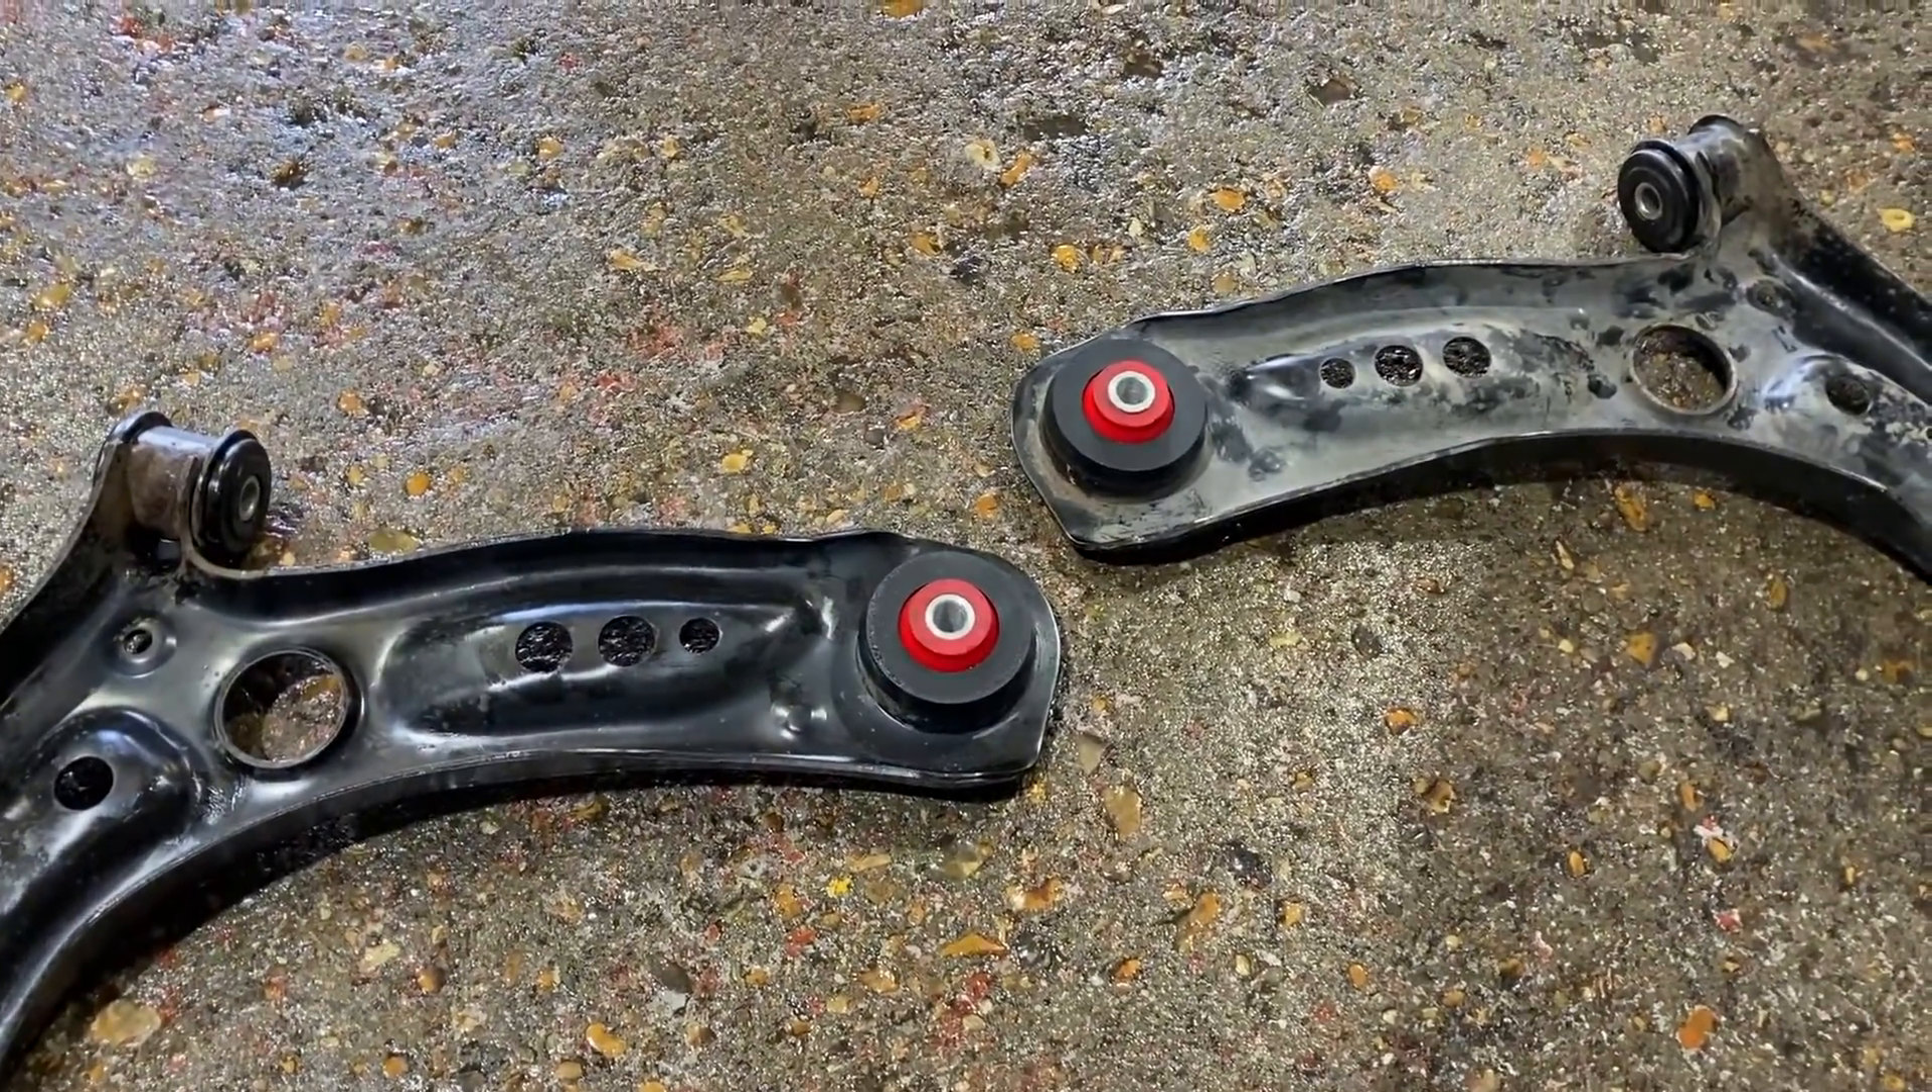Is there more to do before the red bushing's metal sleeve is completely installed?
No.